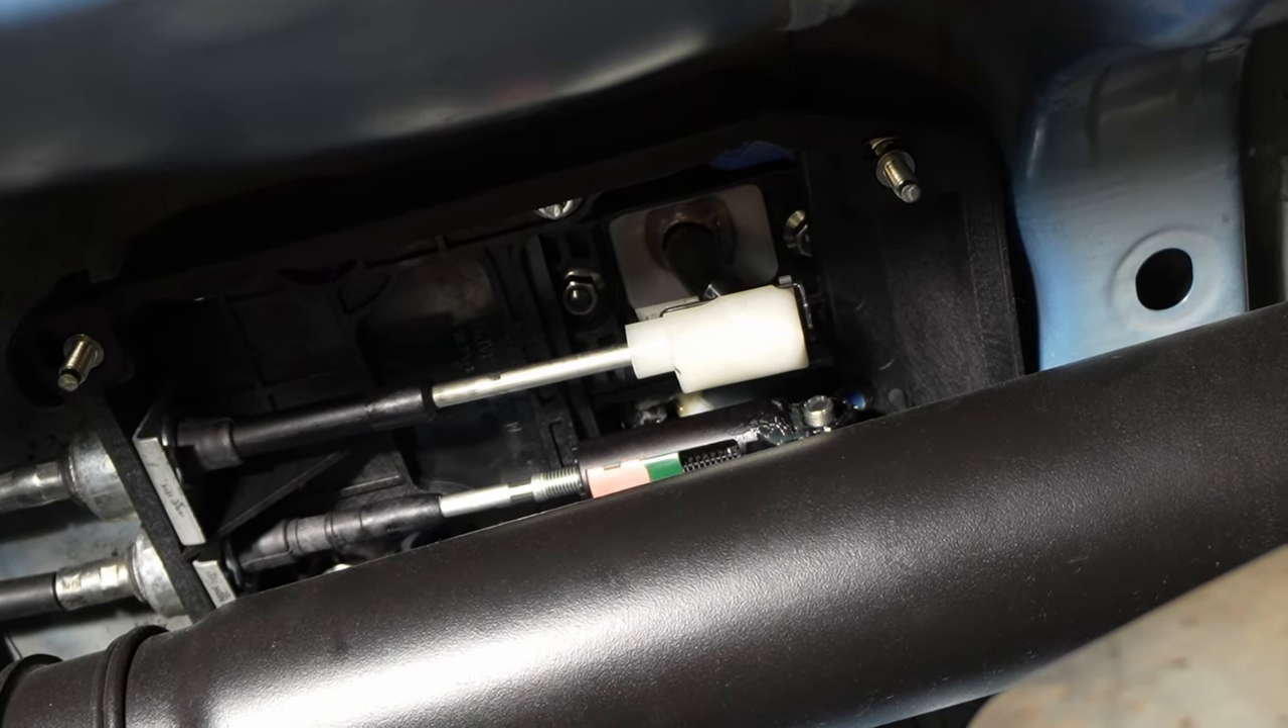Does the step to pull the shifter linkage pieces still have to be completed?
Yes.